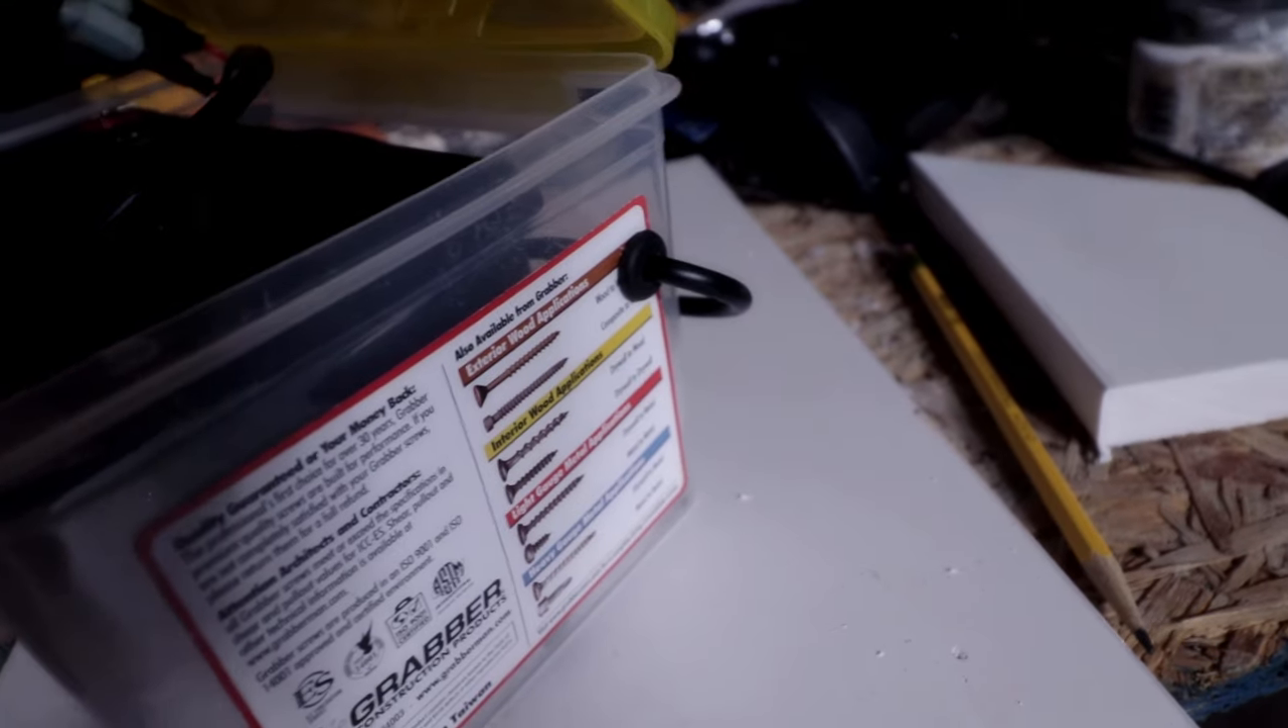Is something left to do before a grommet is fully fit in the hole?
No.